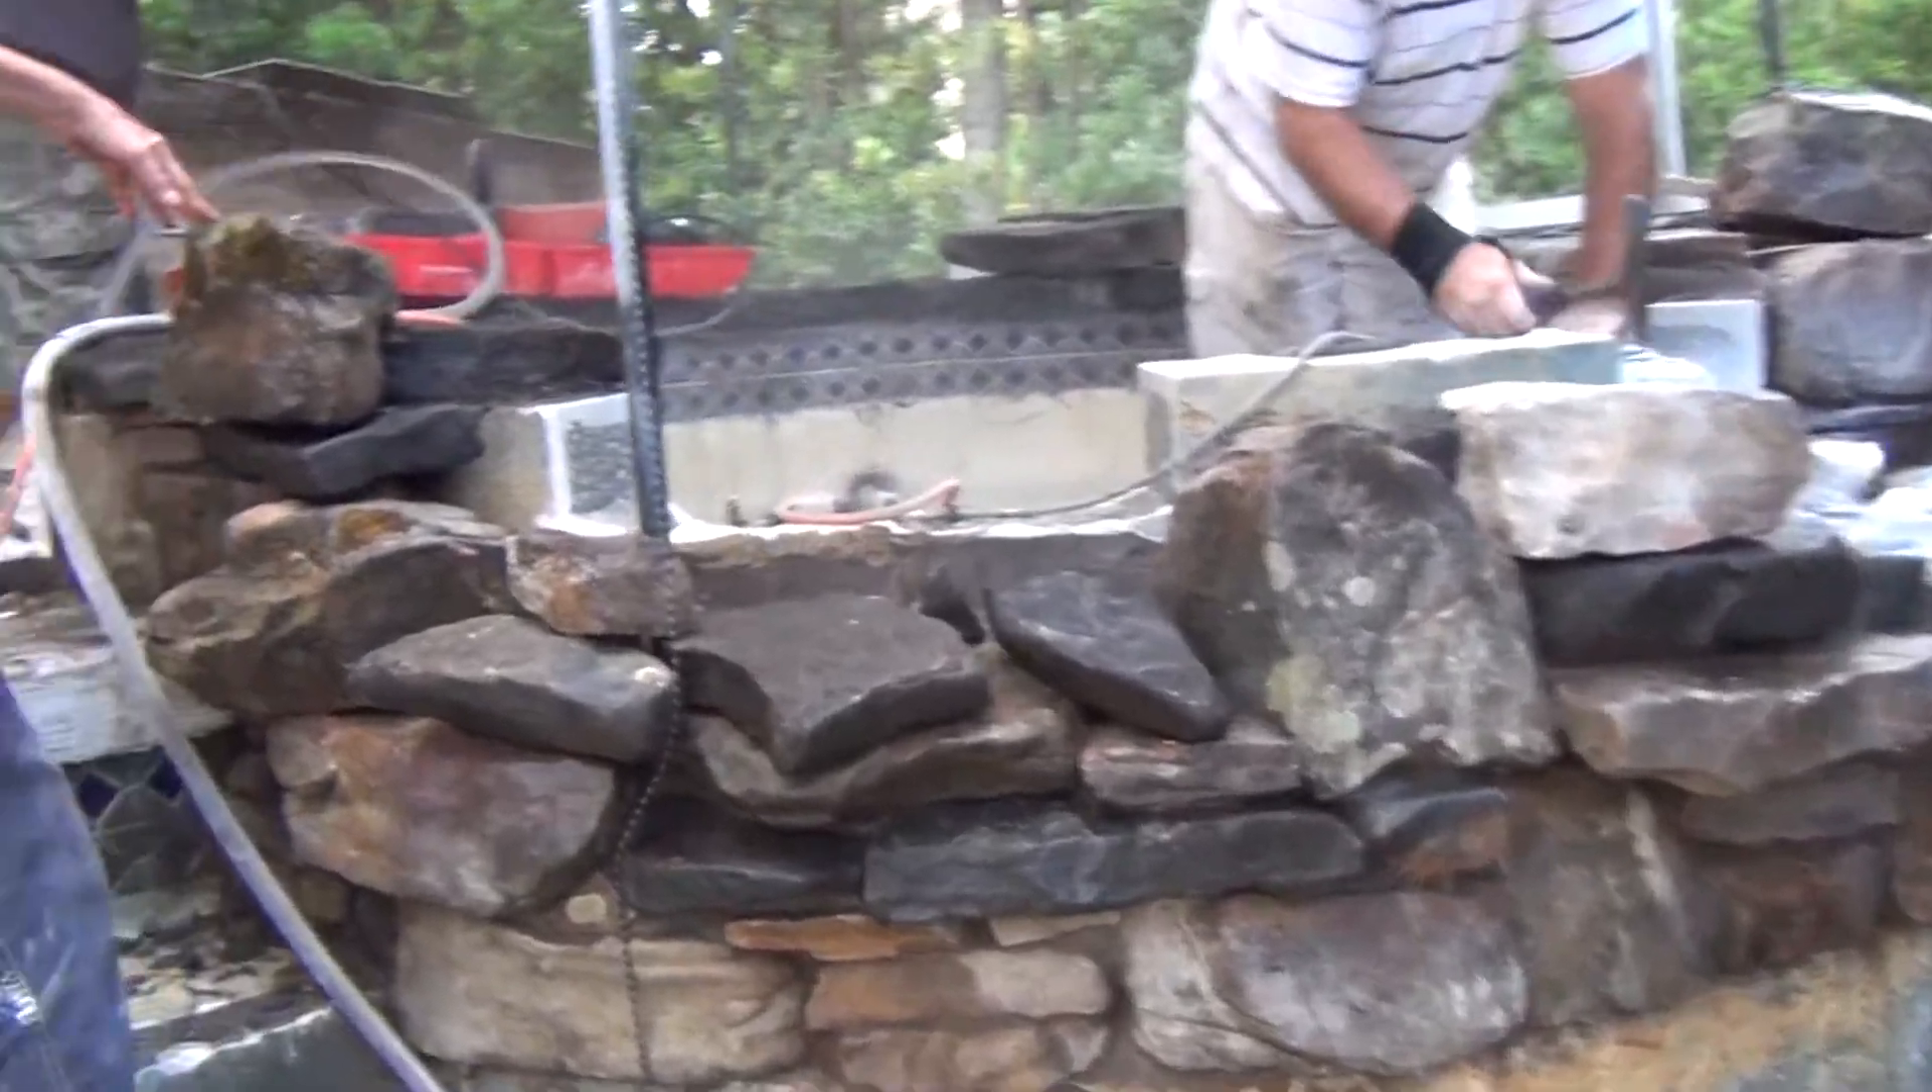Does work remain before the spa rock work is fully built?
Yes.